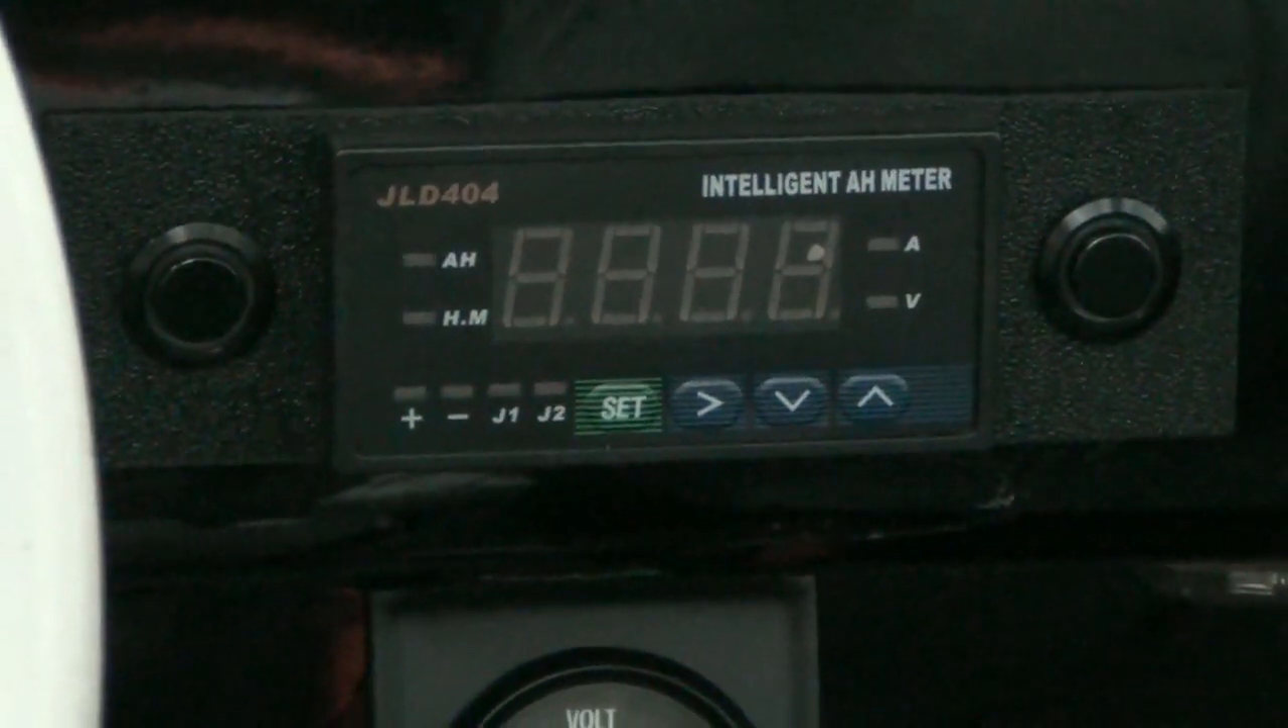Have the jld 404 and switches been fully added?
Yes.